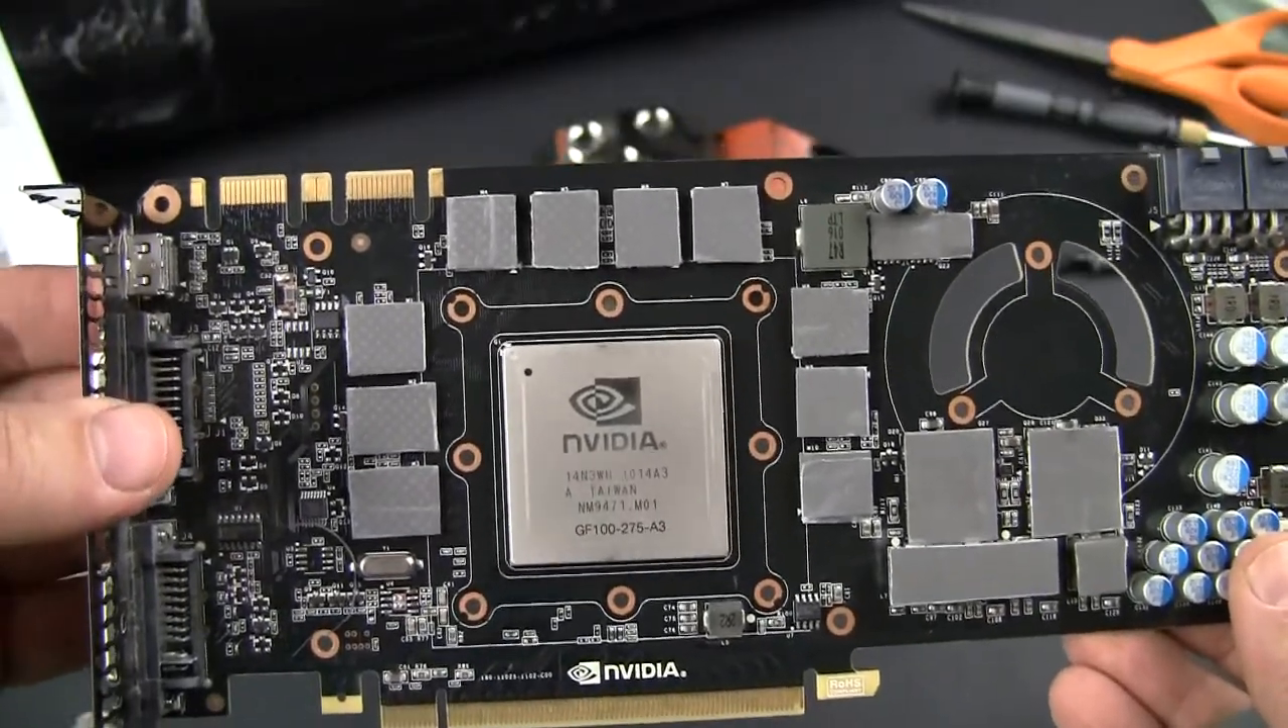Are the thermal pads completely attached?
Yes.